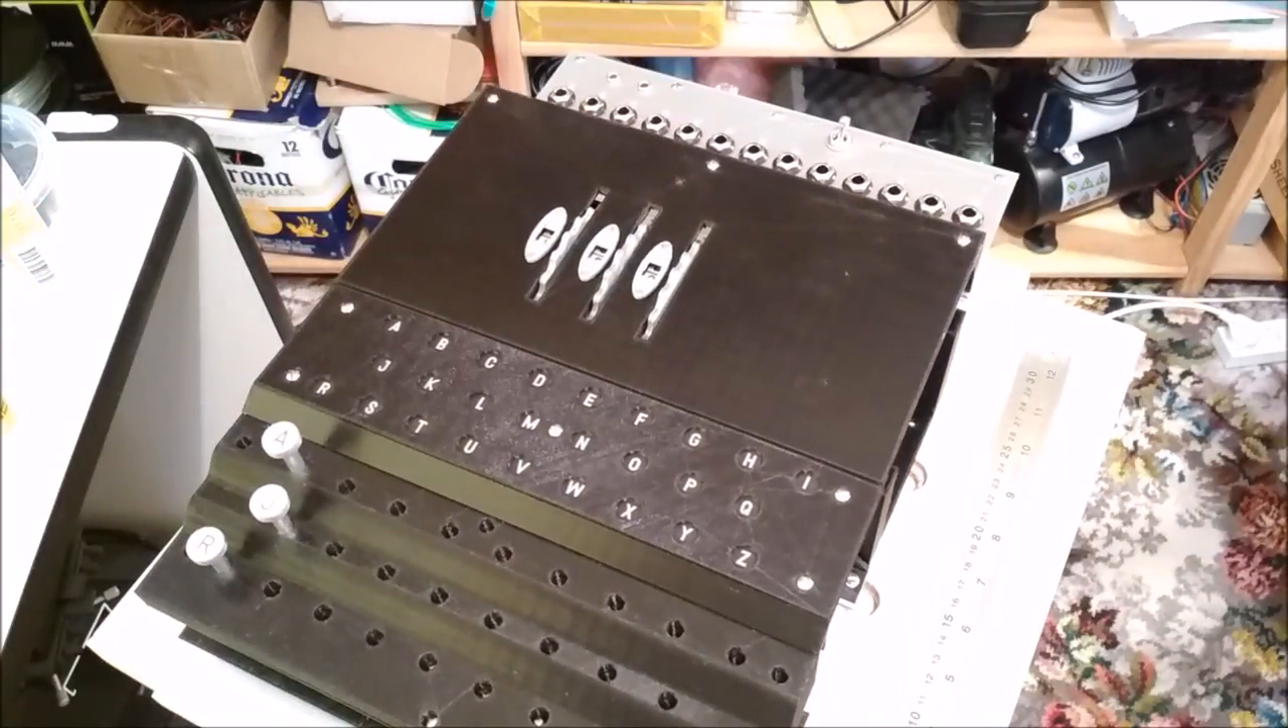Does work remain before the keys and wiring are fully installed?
Yes.